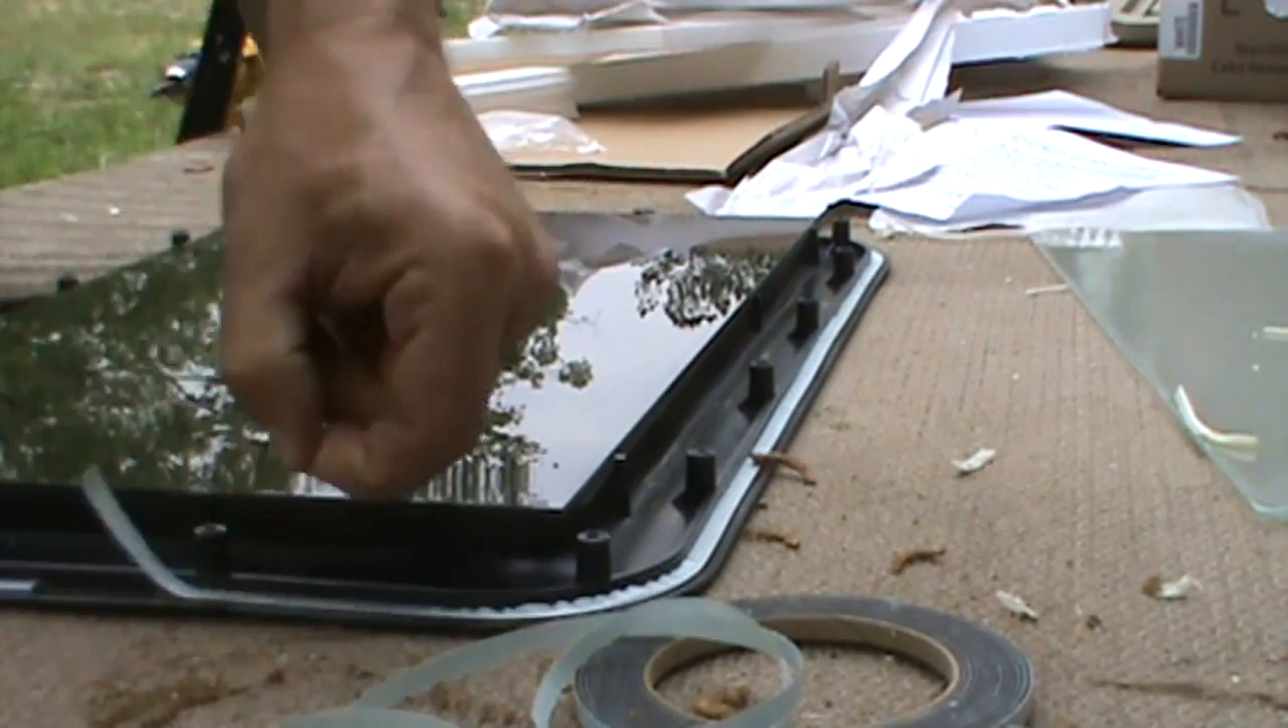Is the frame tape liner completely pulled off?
No.